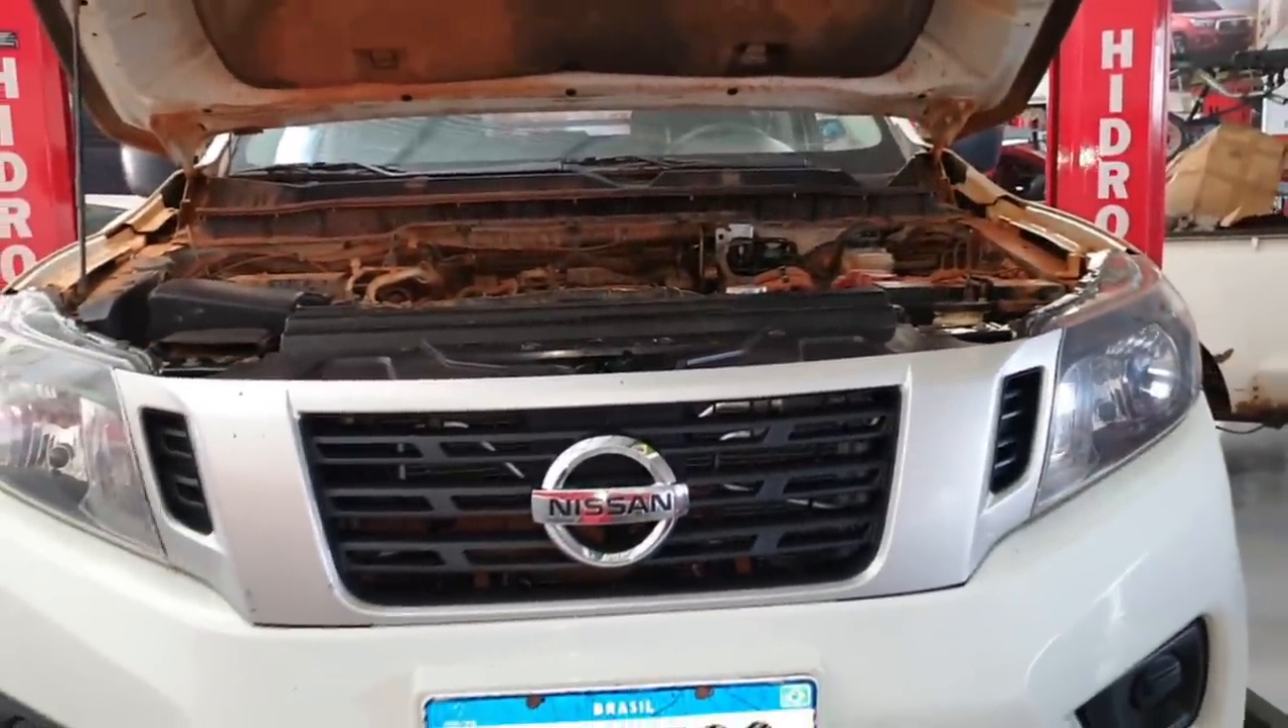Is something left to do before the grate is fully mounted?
No.